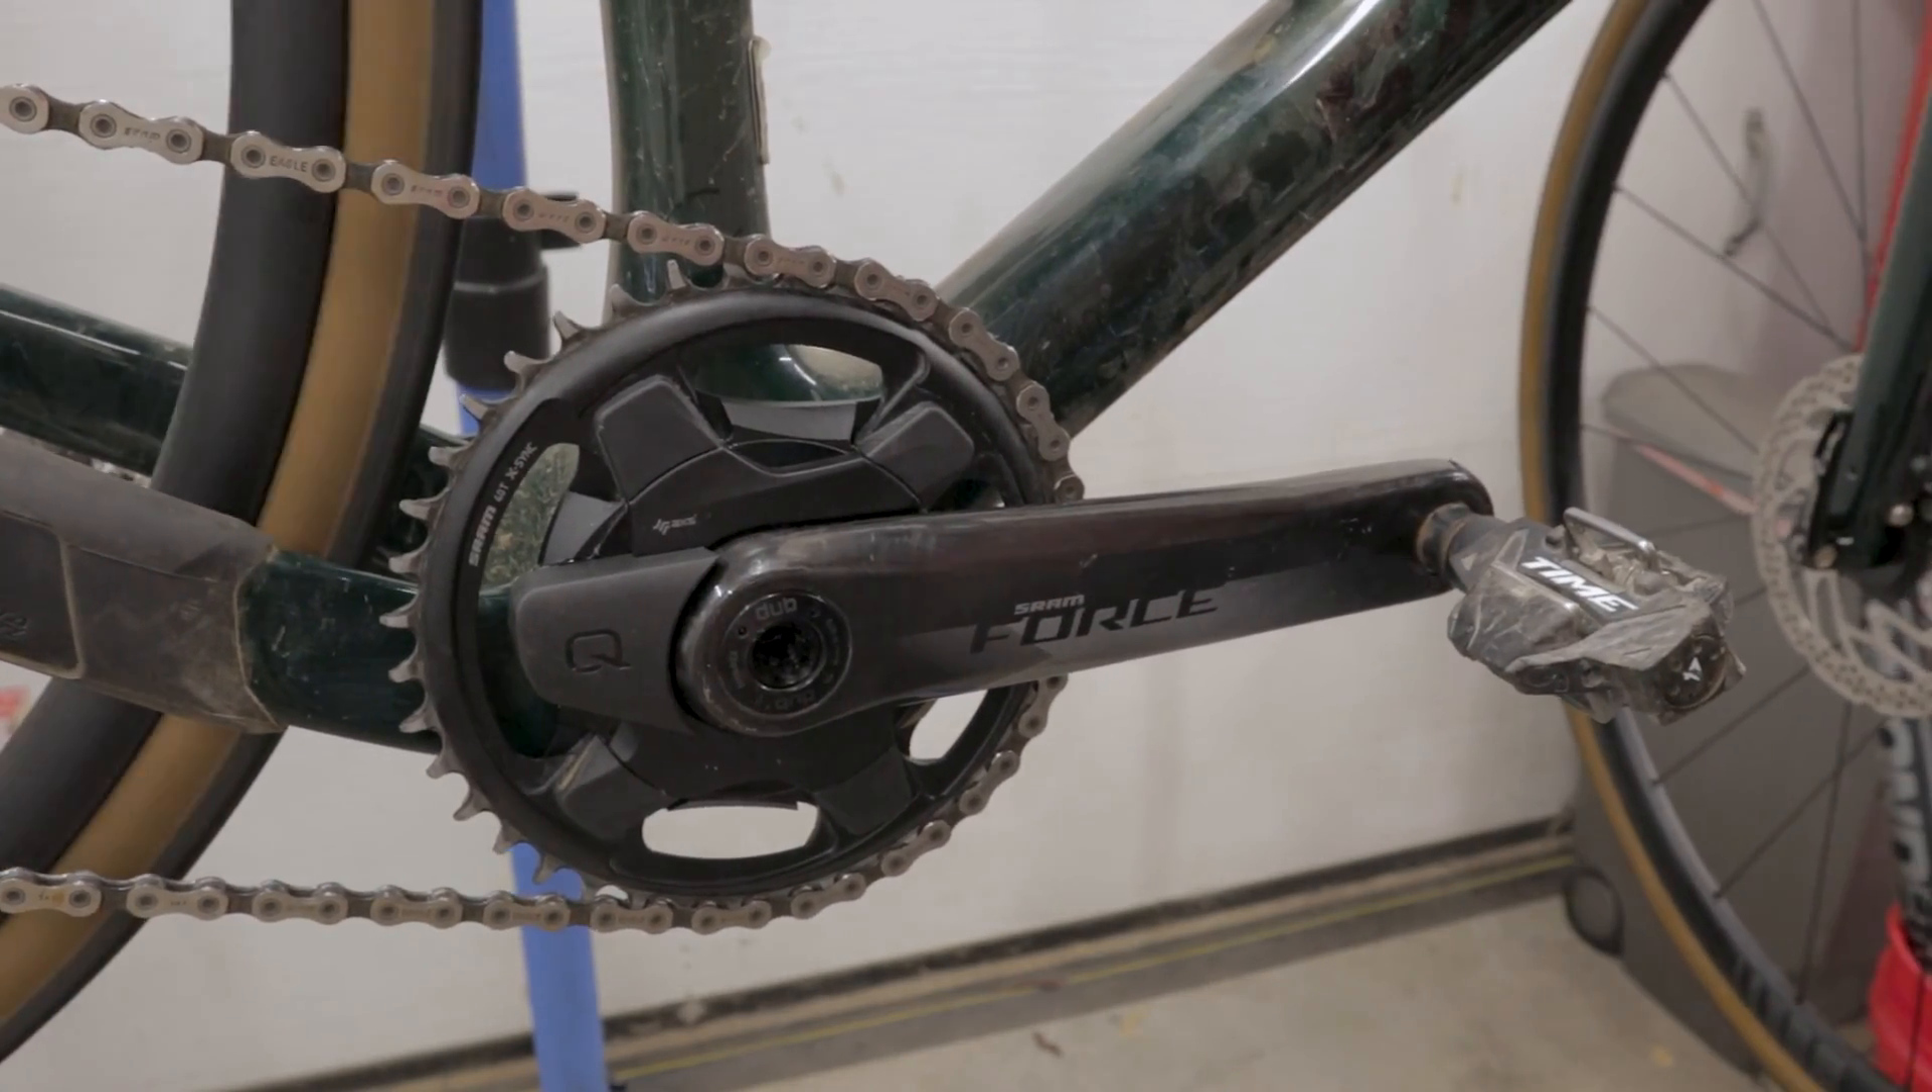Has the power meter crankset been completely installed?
Yes.